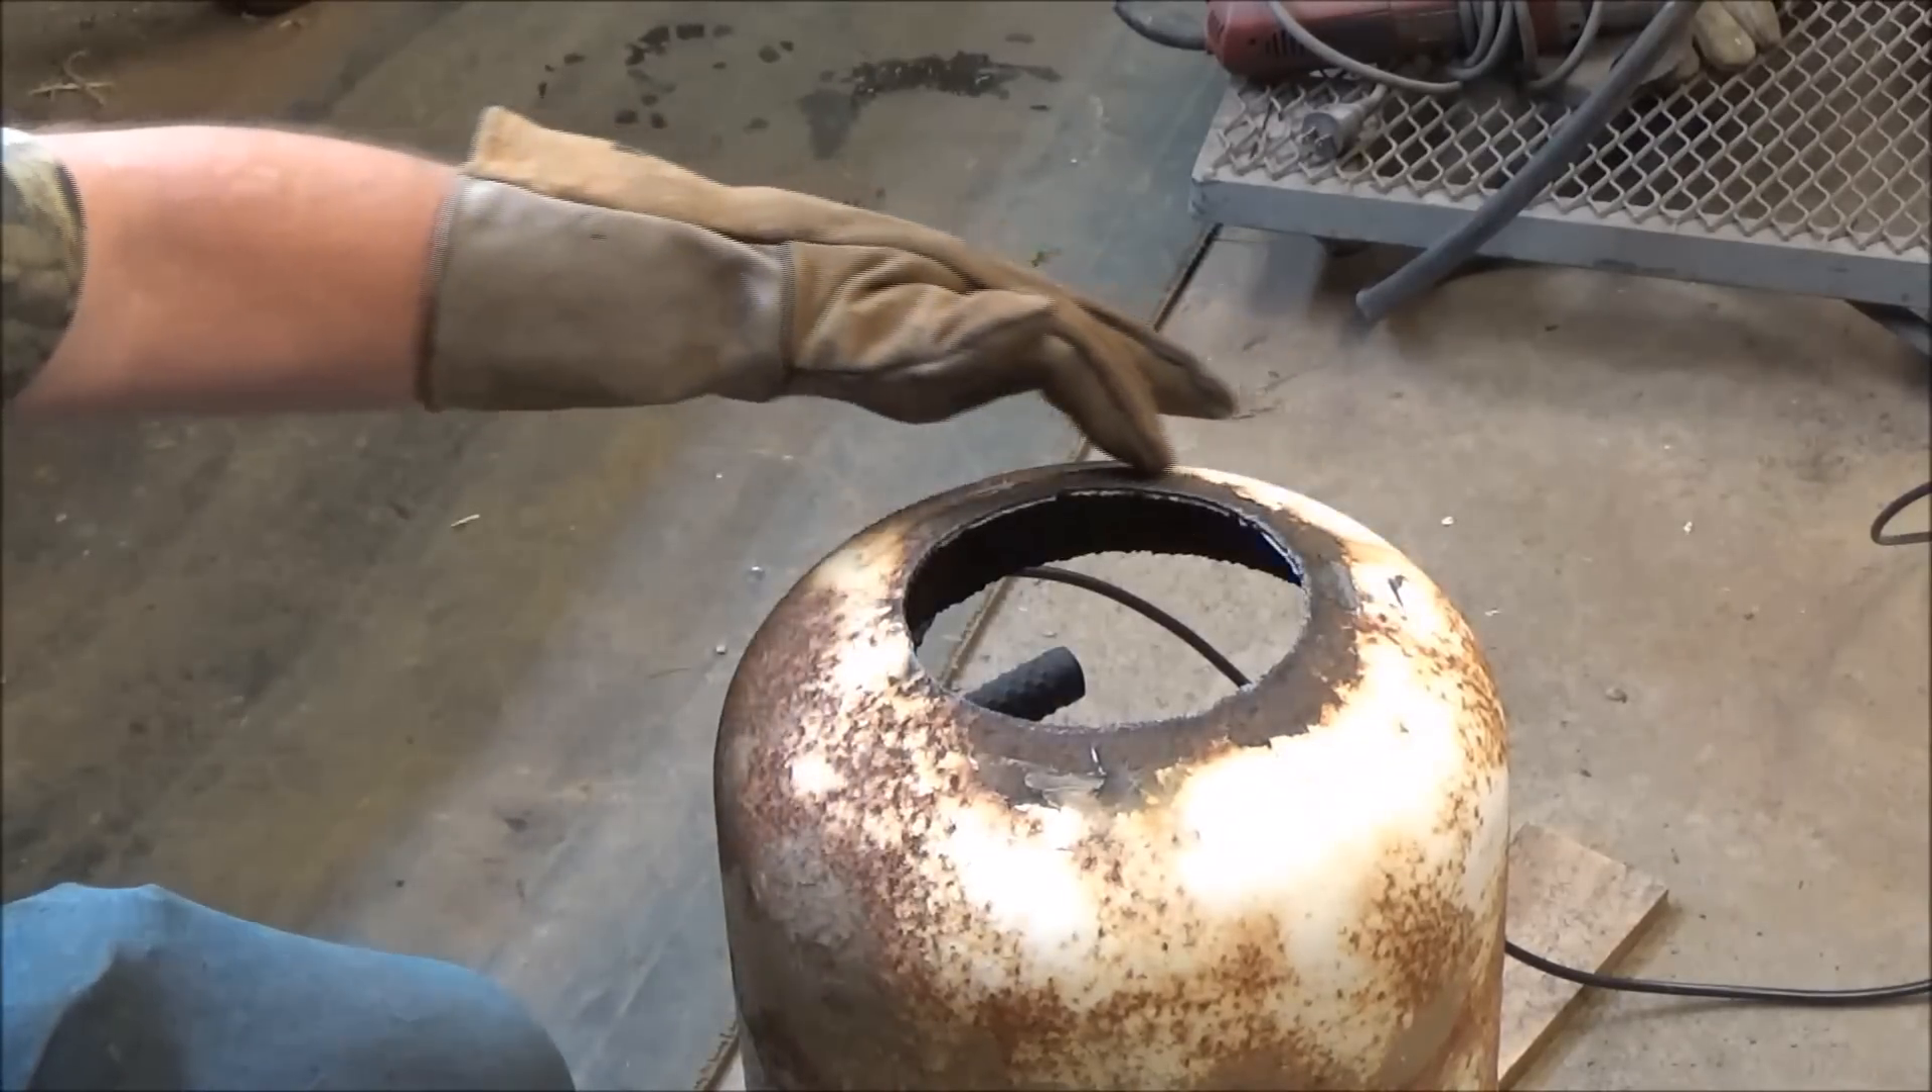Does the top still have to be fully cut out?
No.